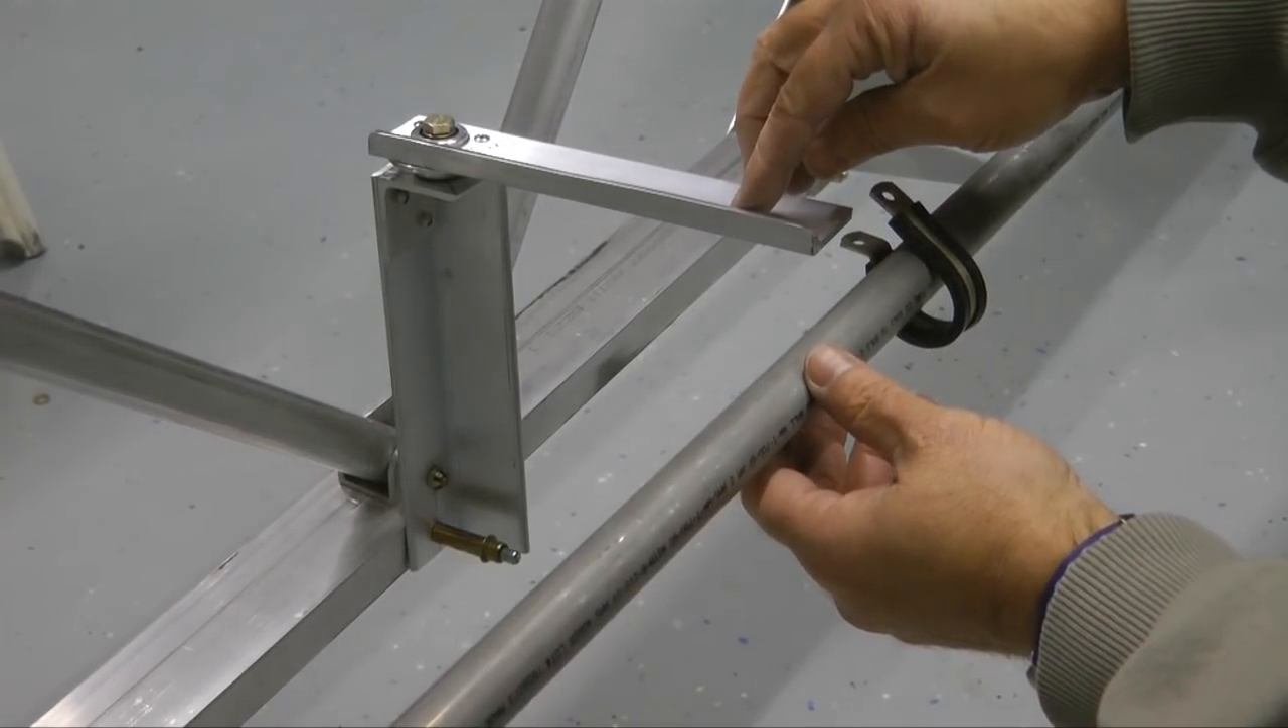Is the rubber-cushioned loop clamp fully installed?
No.